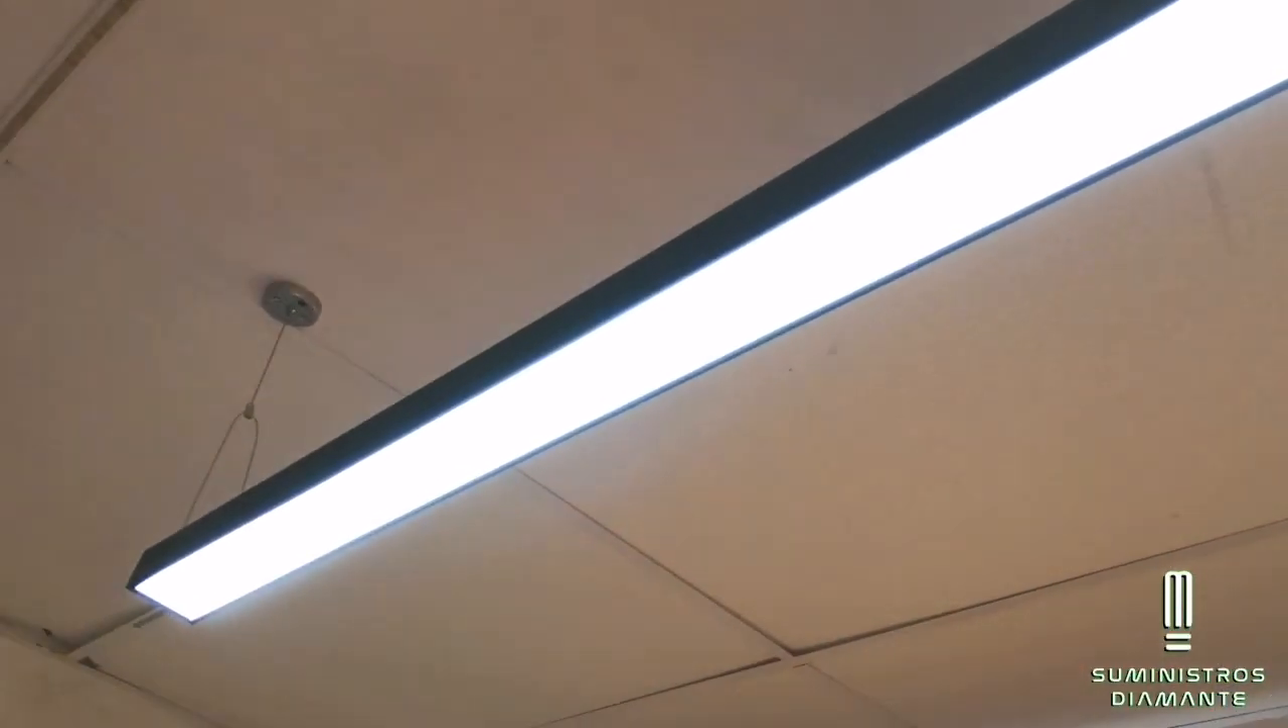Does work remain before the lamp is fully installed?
No.